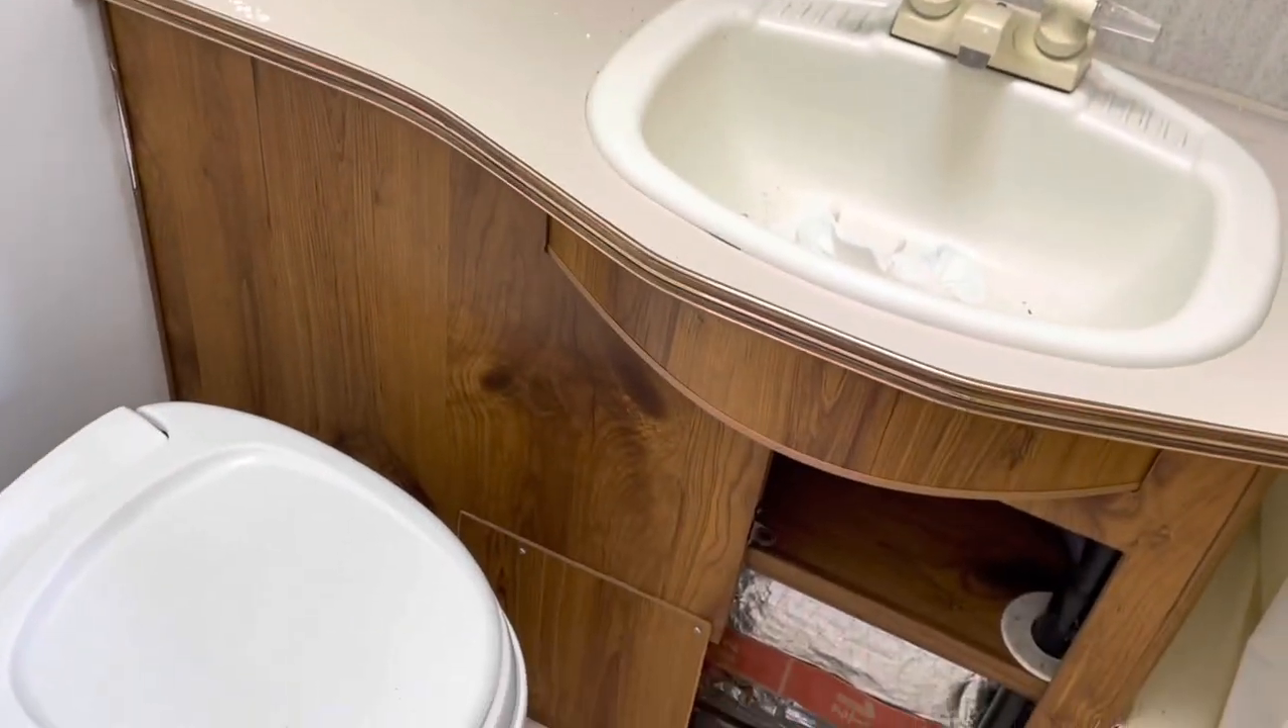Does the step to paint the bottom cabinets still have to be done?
Yes.